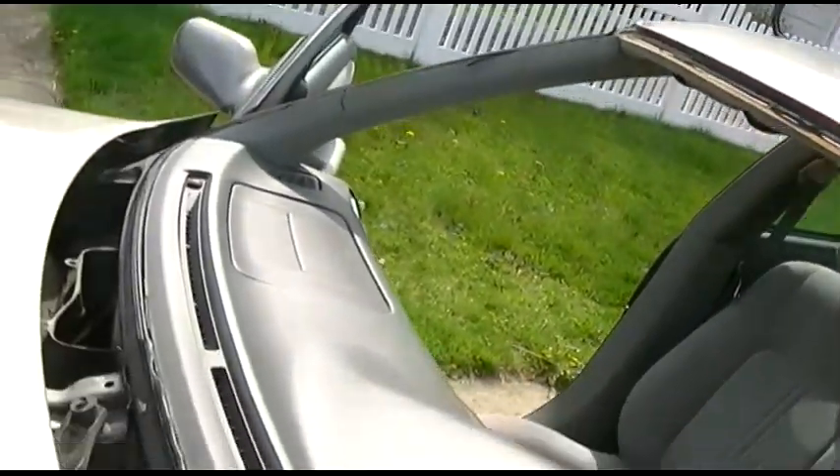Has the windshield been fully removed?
Yes.